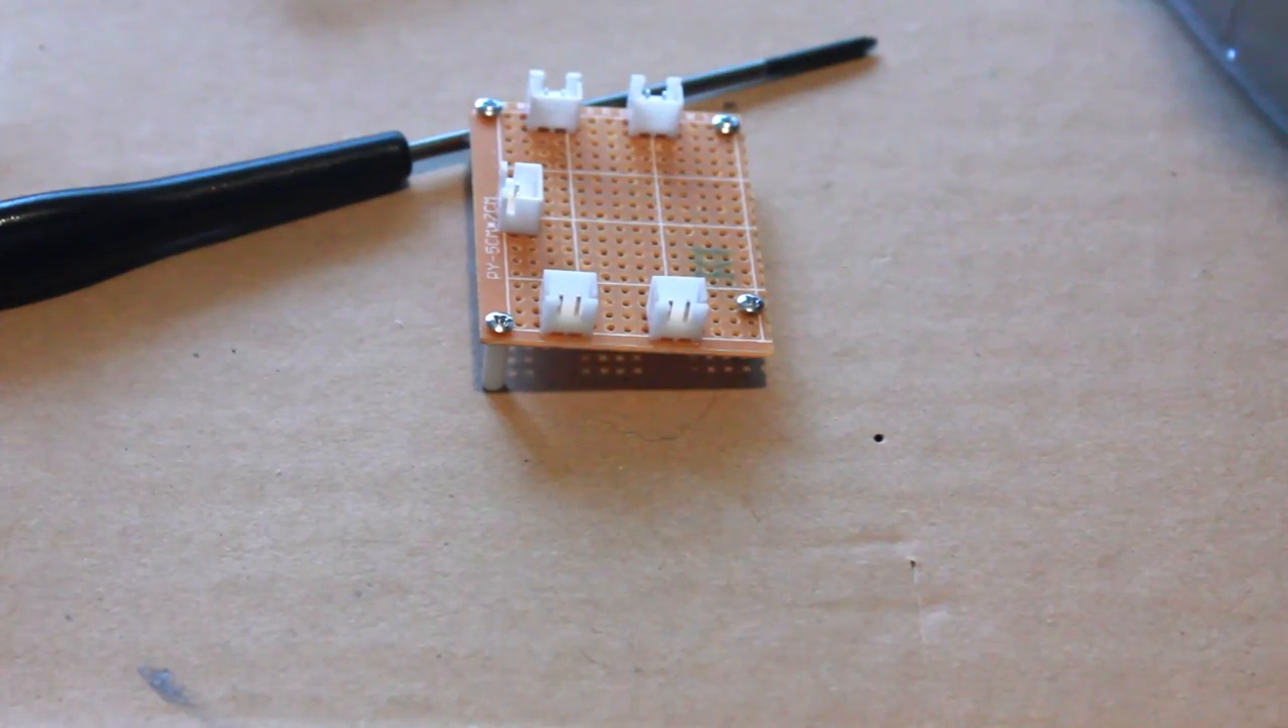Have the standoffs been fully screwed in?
Yes.